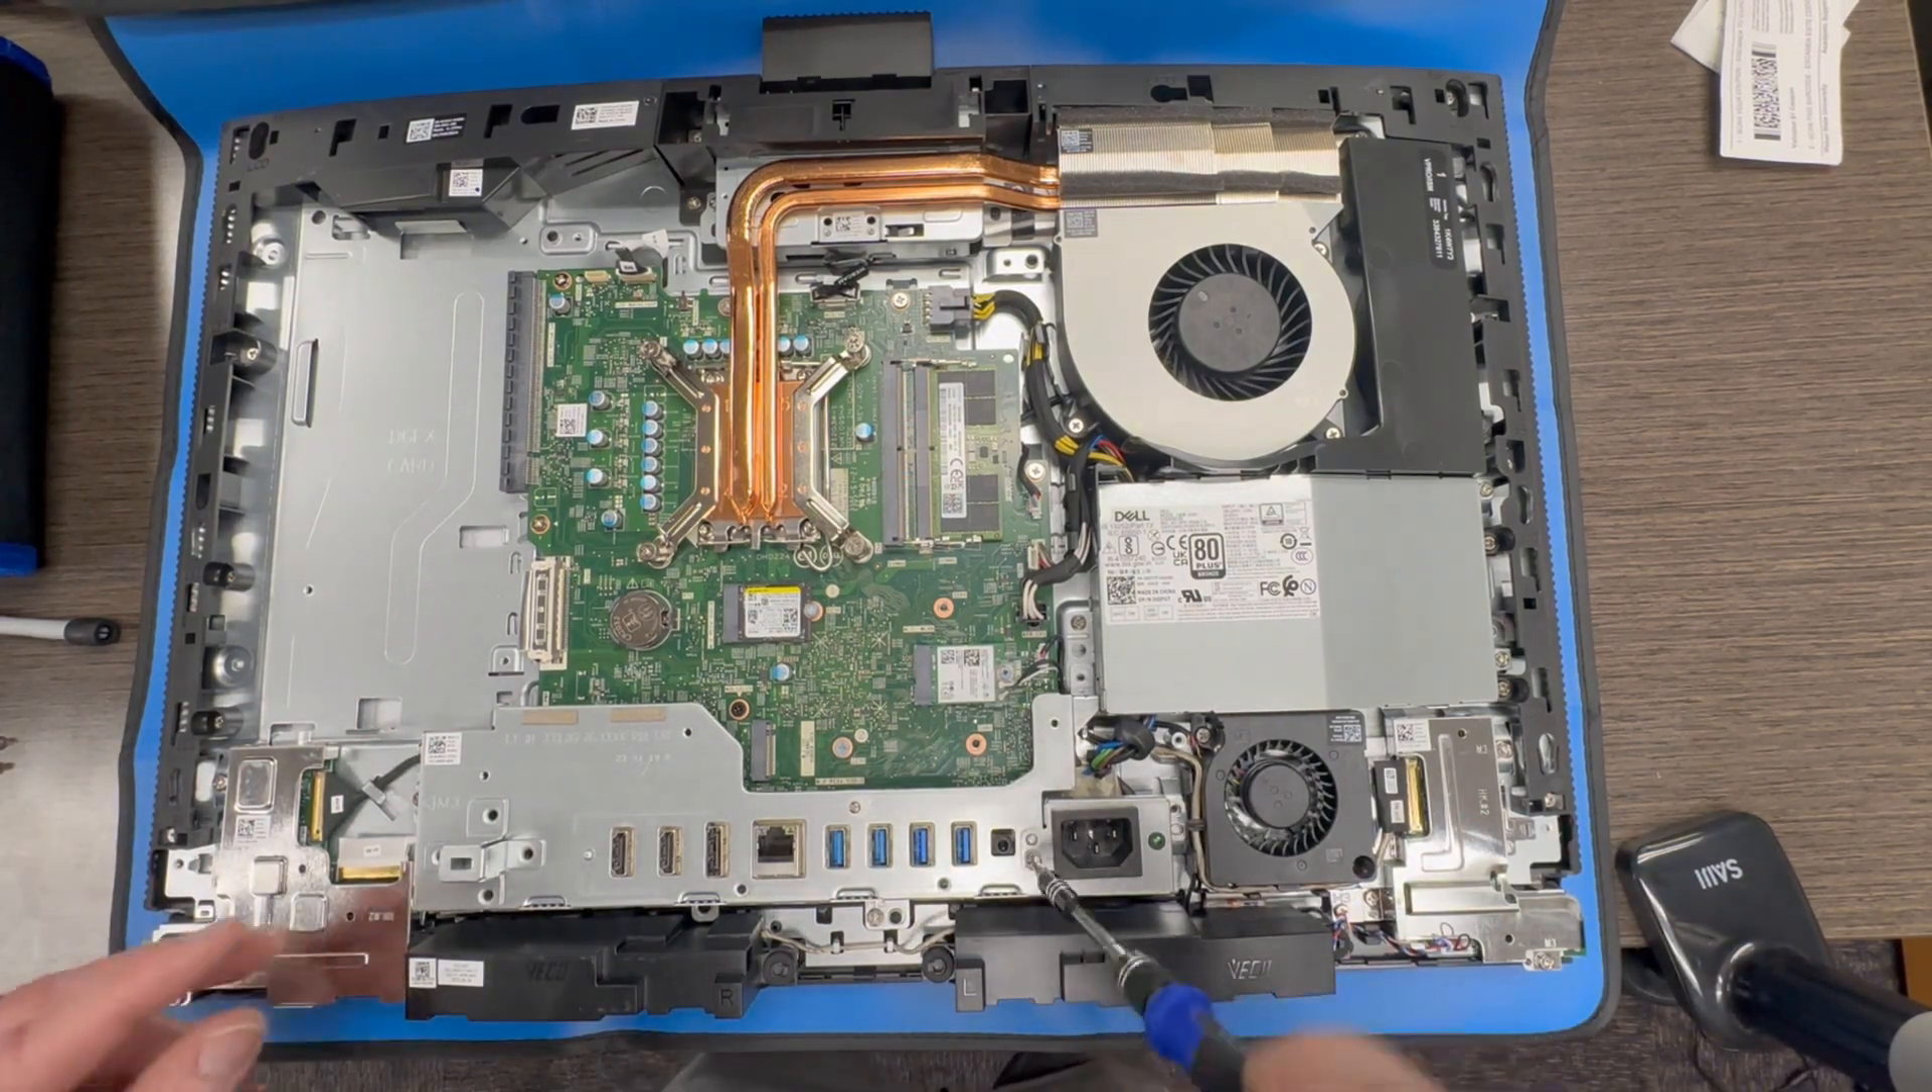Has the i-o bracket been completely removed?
No.